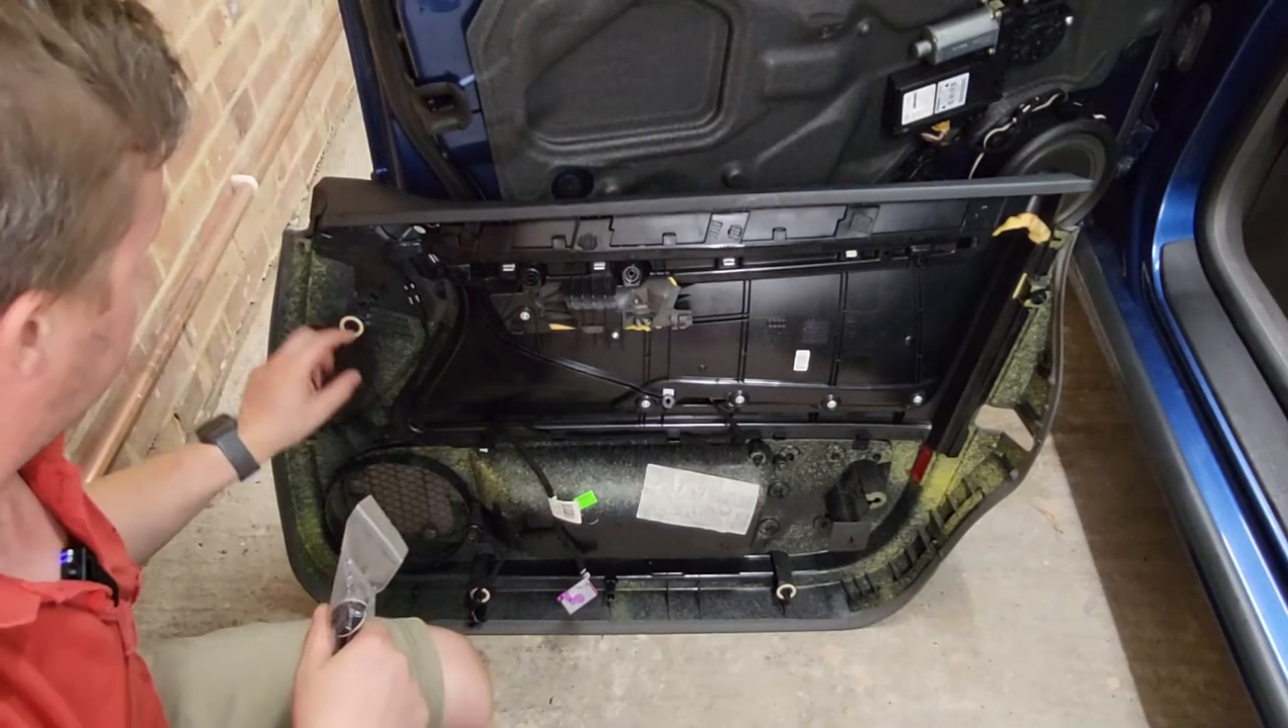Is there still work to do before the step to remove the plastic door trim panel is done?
No.